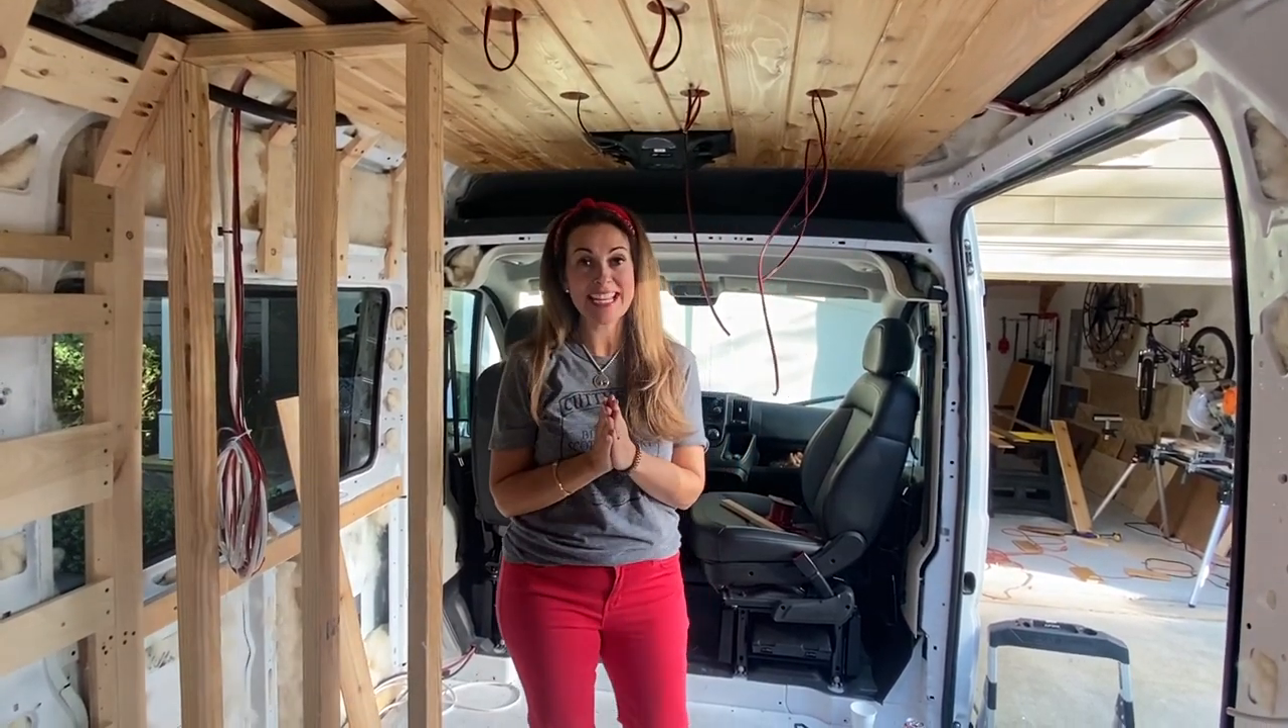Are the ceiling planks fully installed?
Yes.